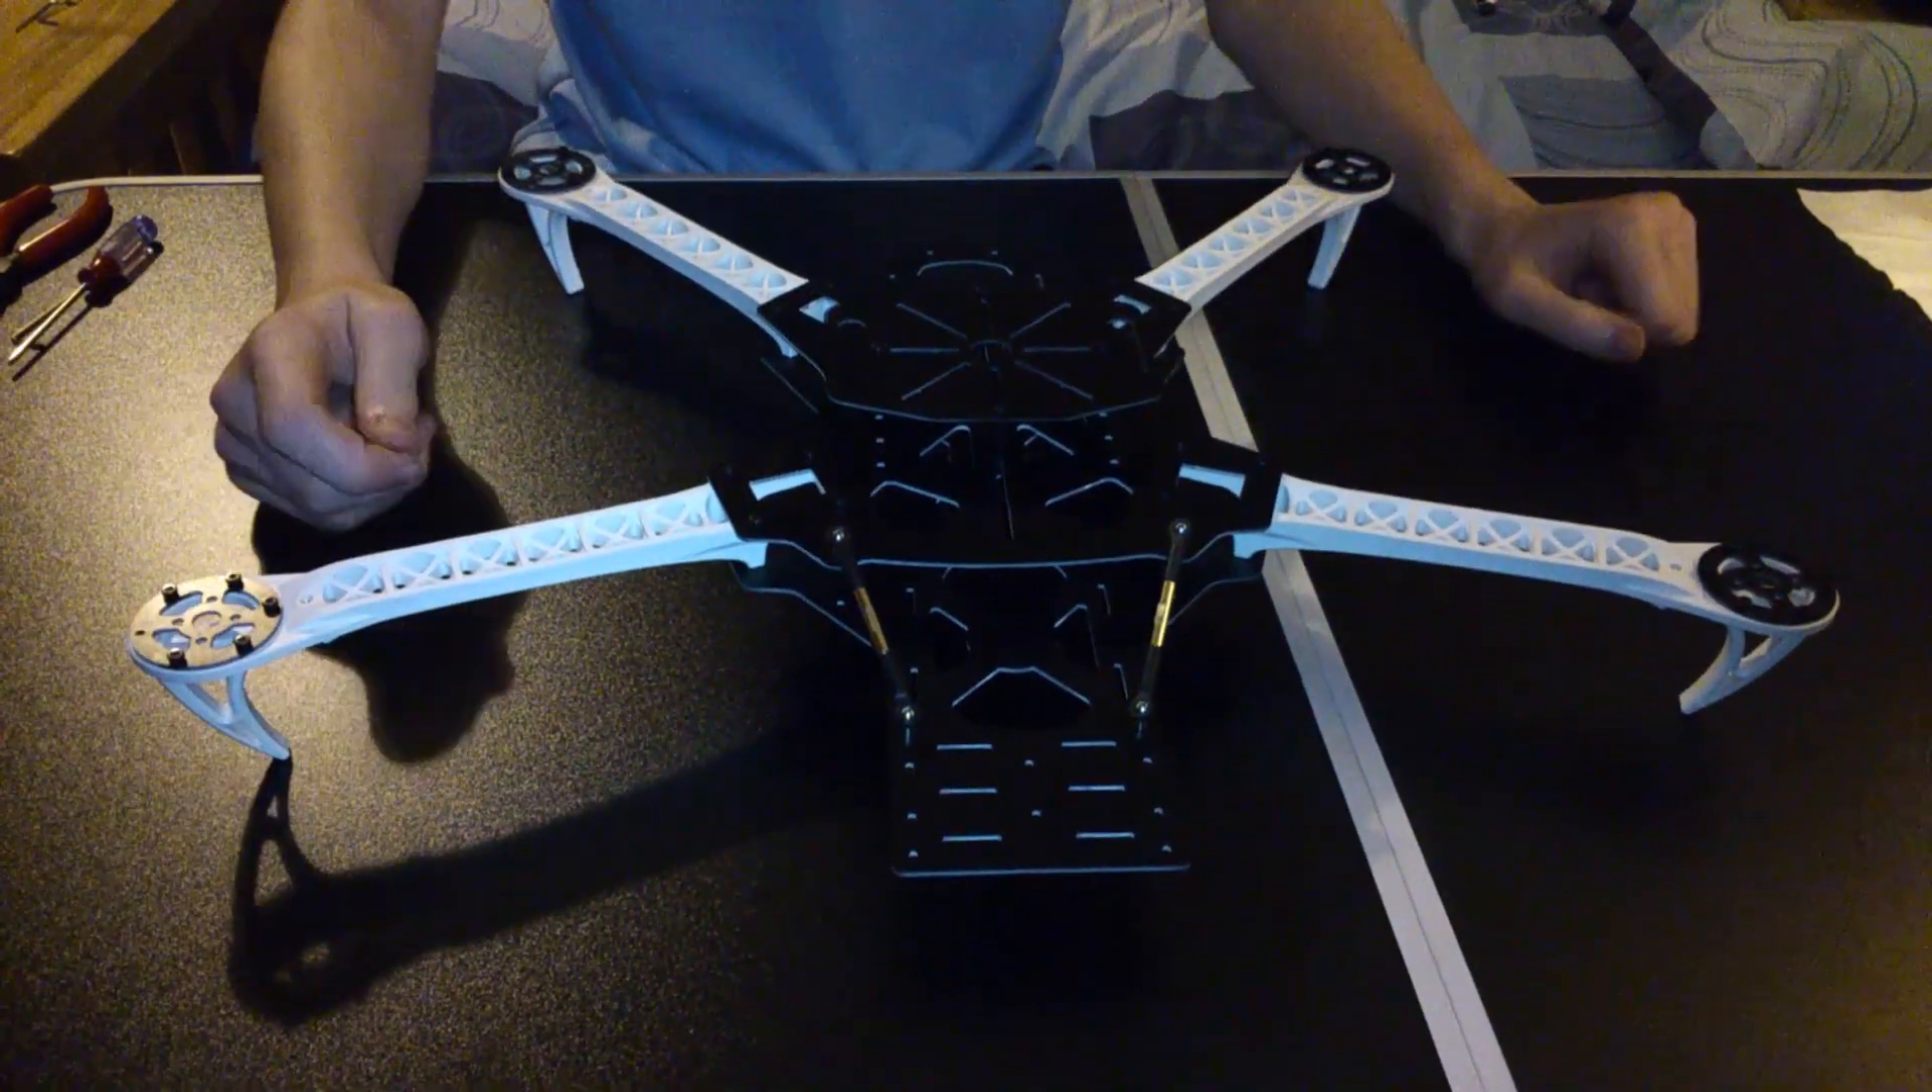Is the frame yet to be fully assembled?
No.